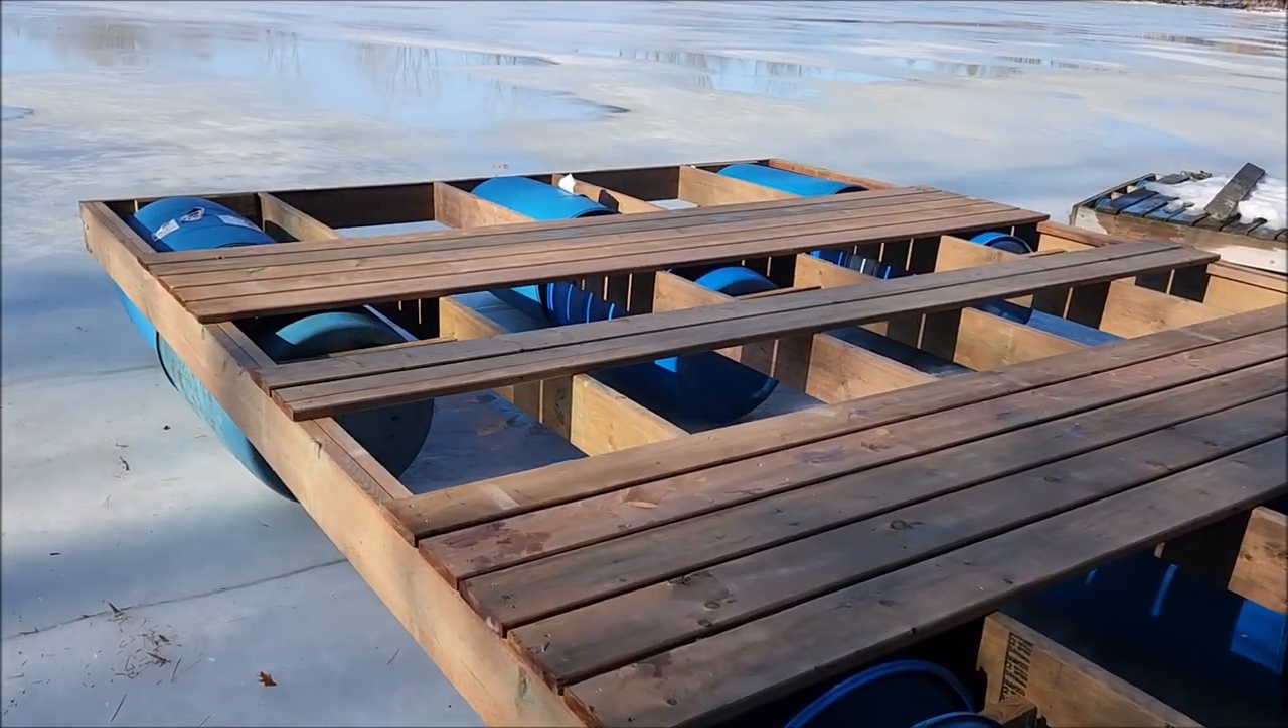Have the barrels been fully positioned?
Yes.